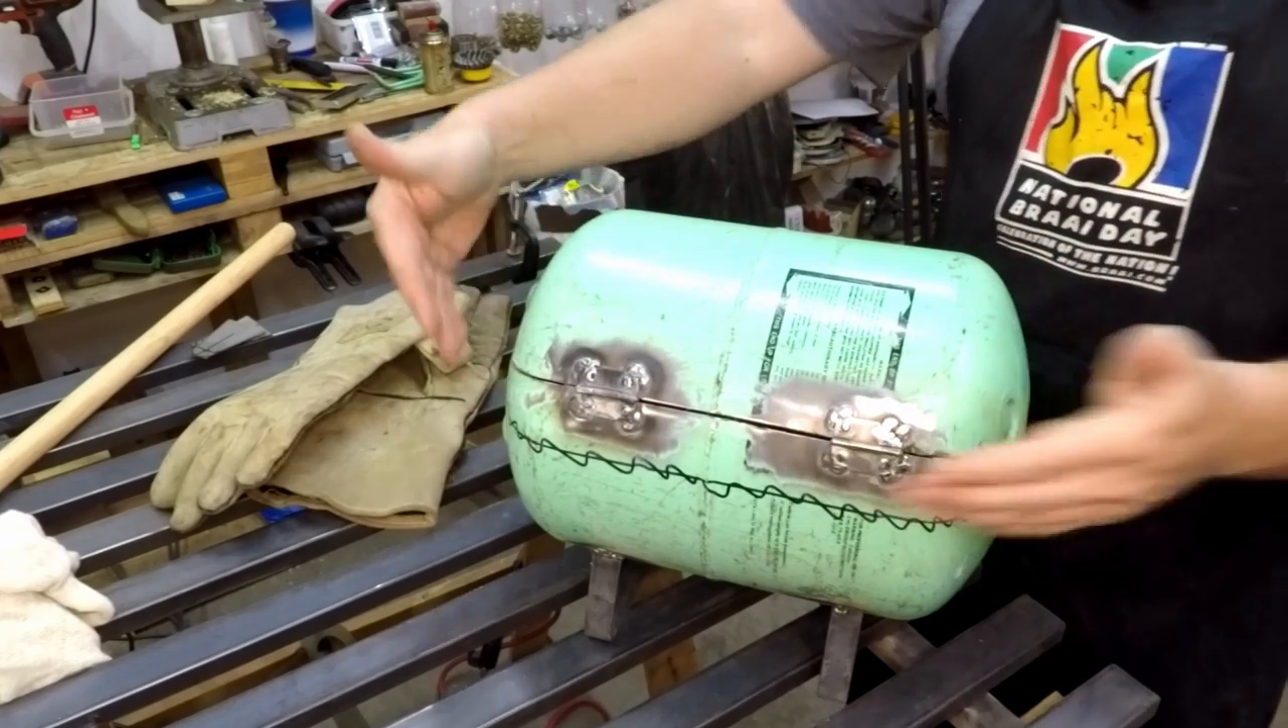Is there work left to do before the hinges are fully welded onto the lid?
No.